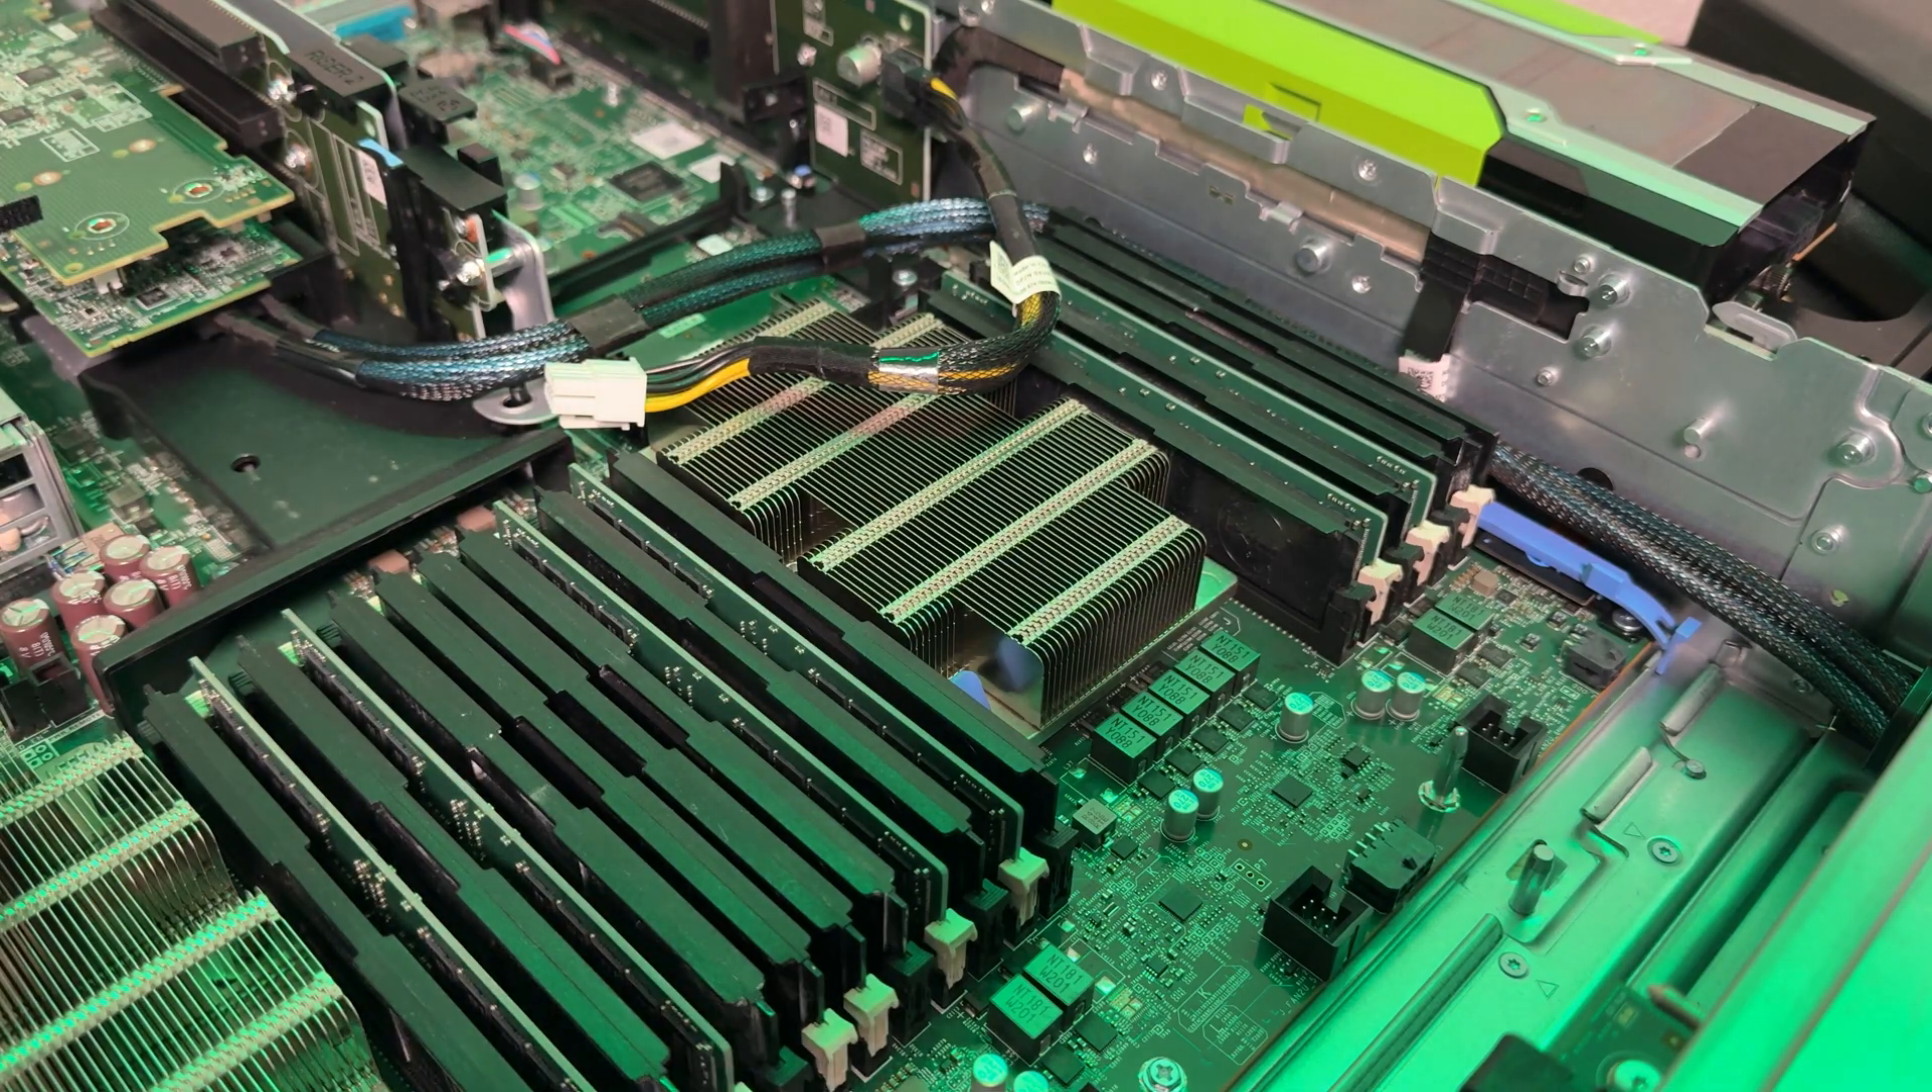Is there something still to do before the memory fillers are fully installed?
No.